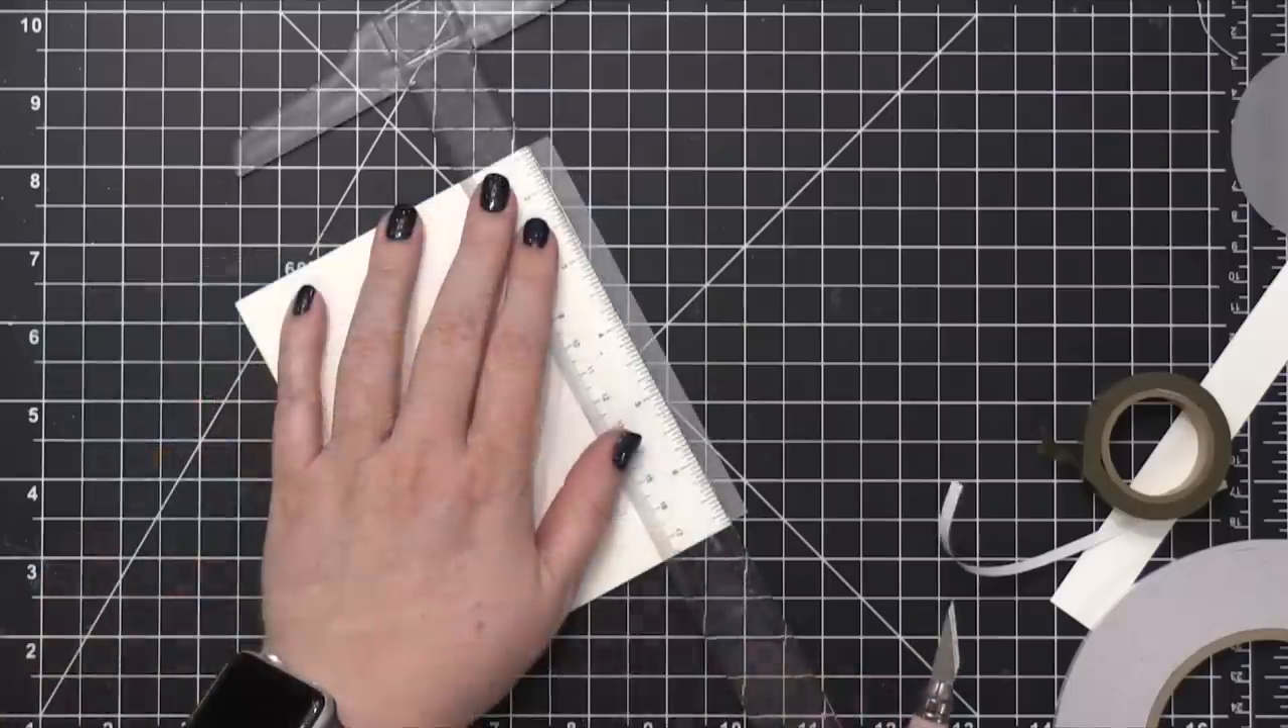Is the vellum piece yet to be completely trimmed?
Yes.